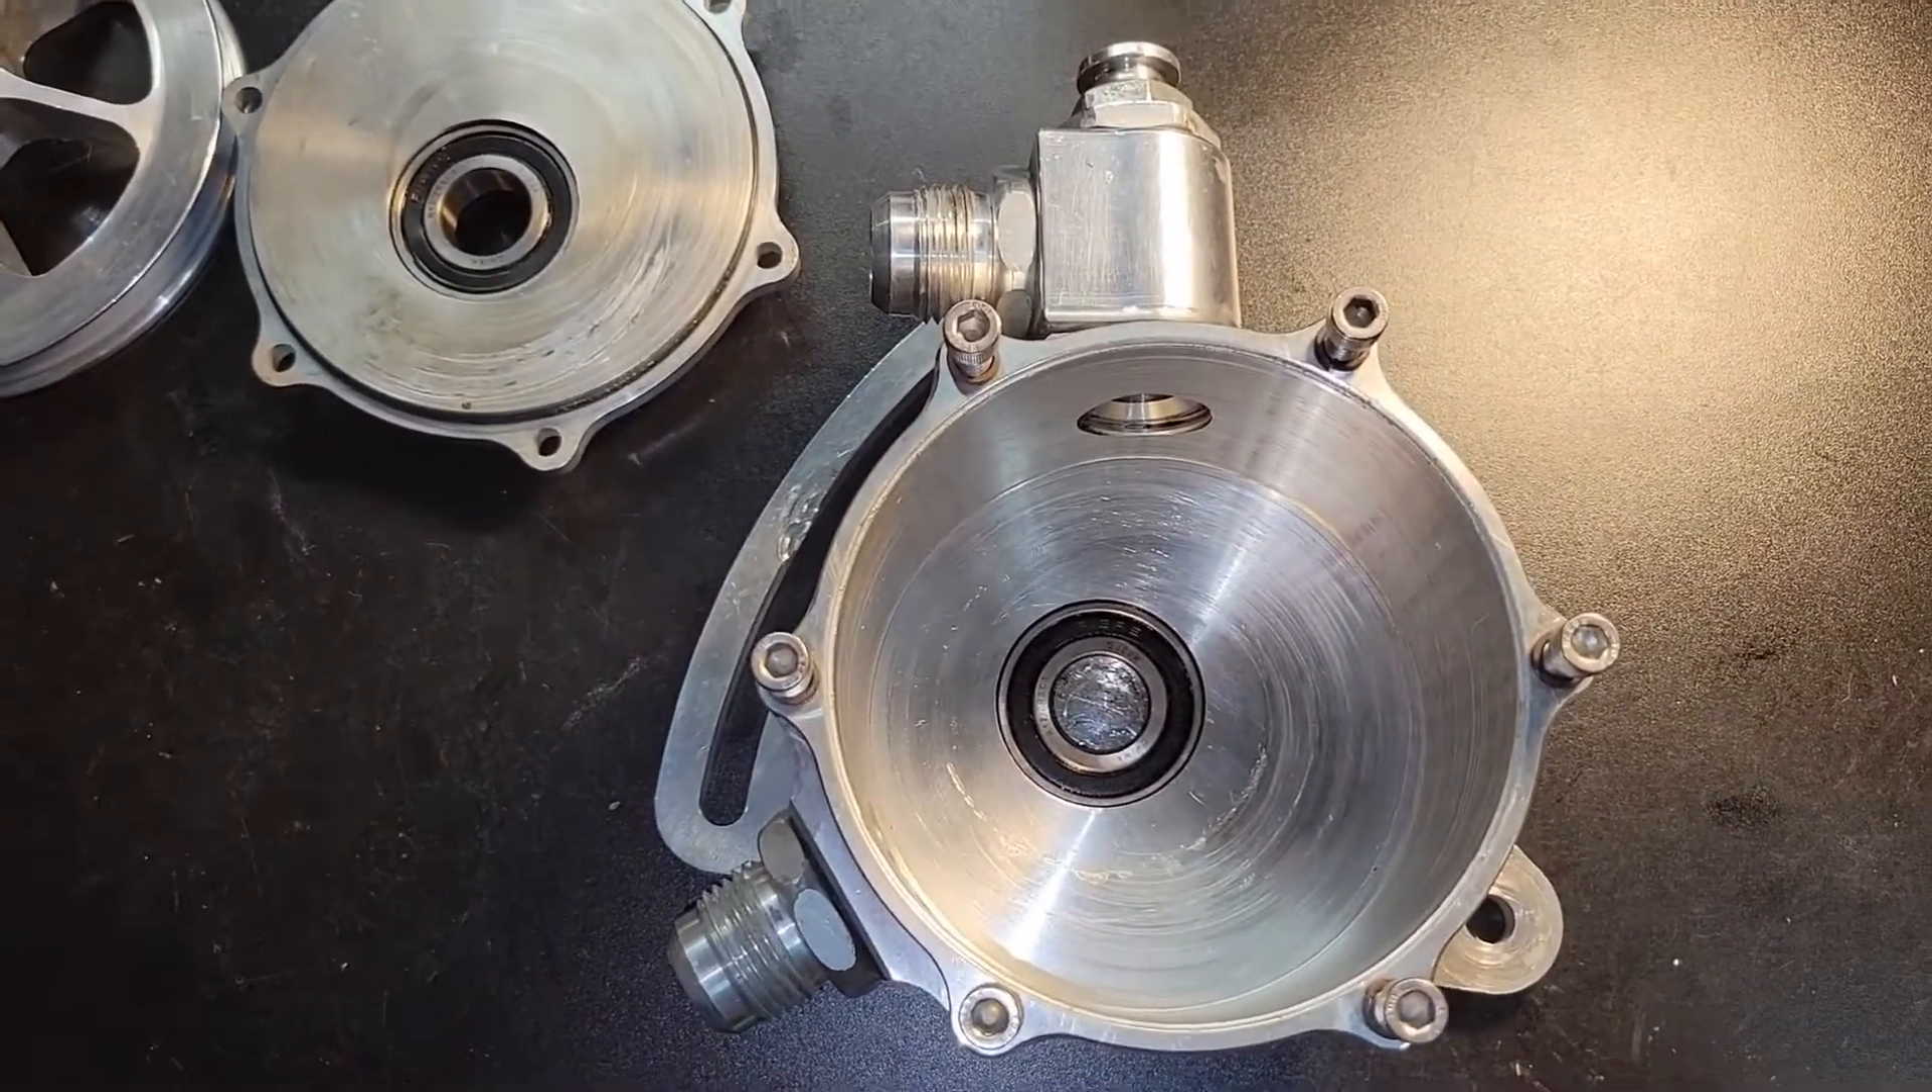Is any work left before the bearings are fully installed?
No.